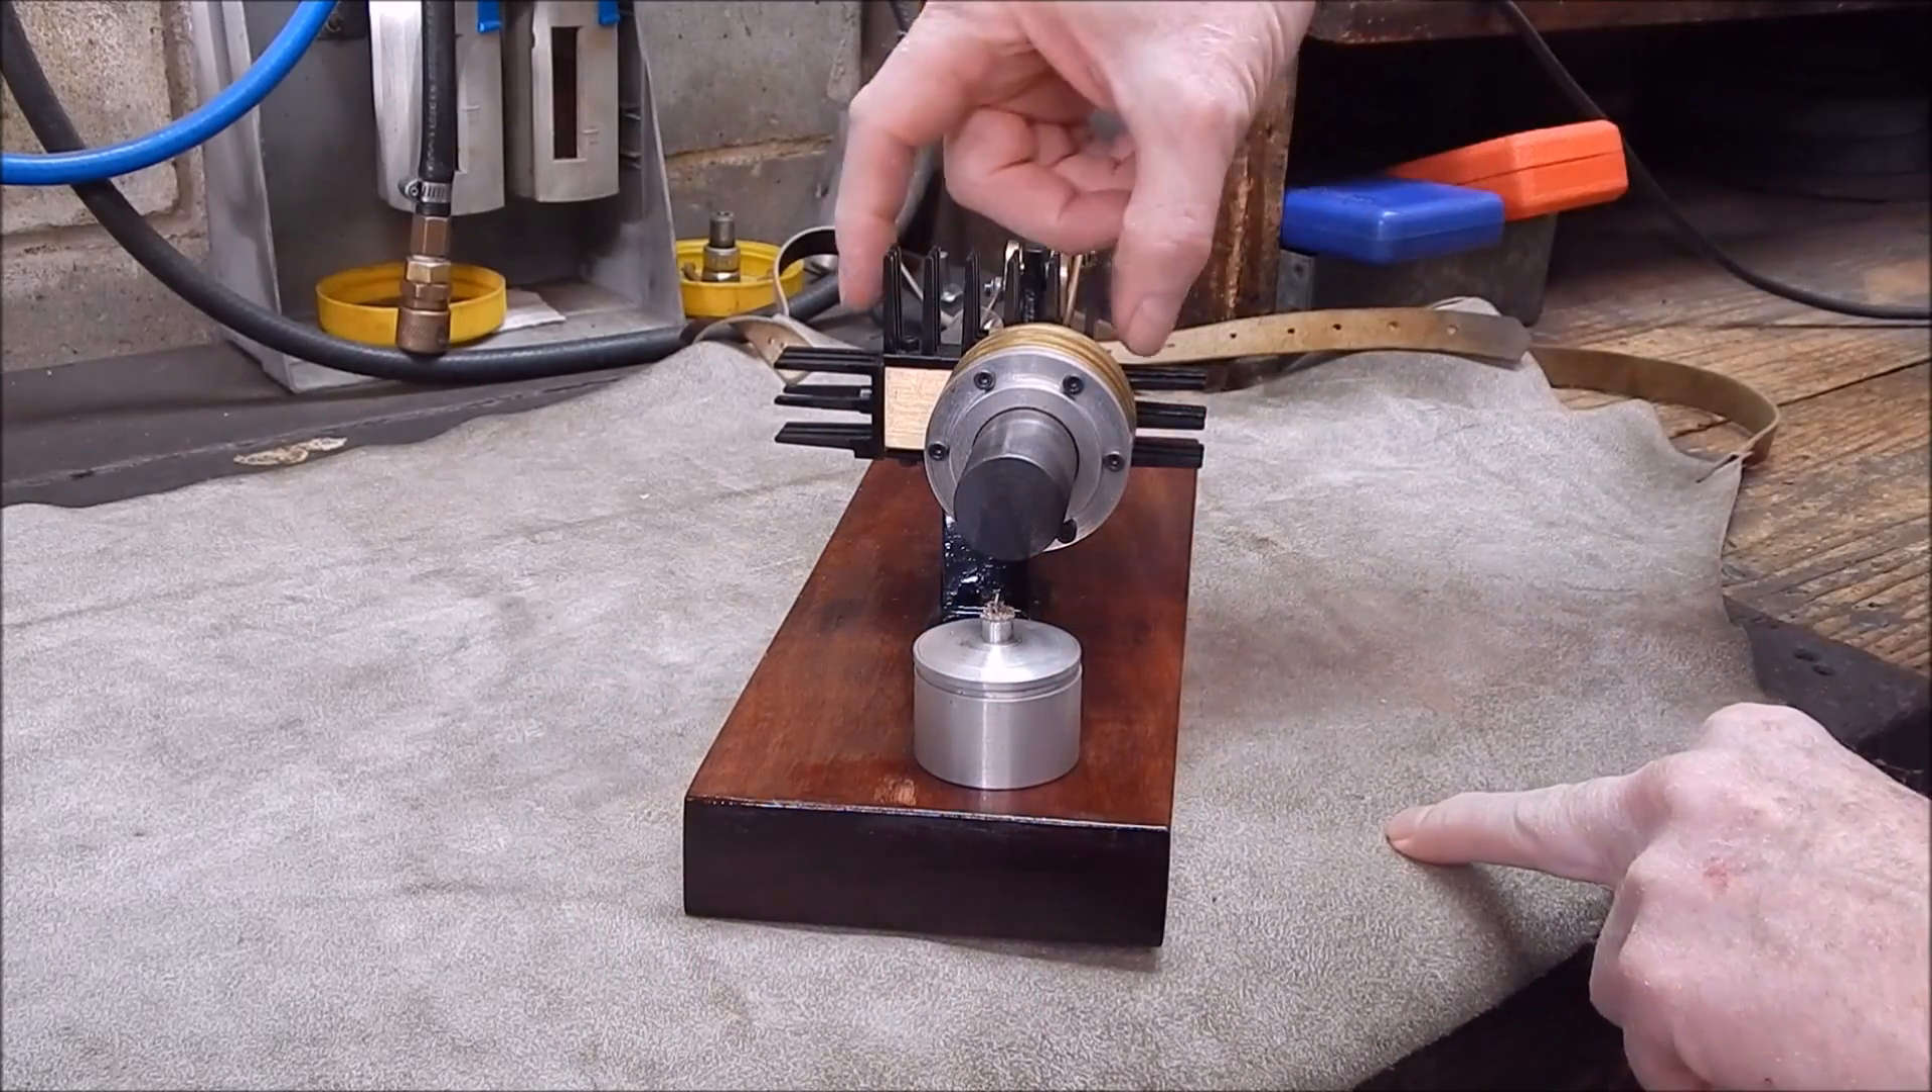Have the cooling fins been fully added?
Yes.